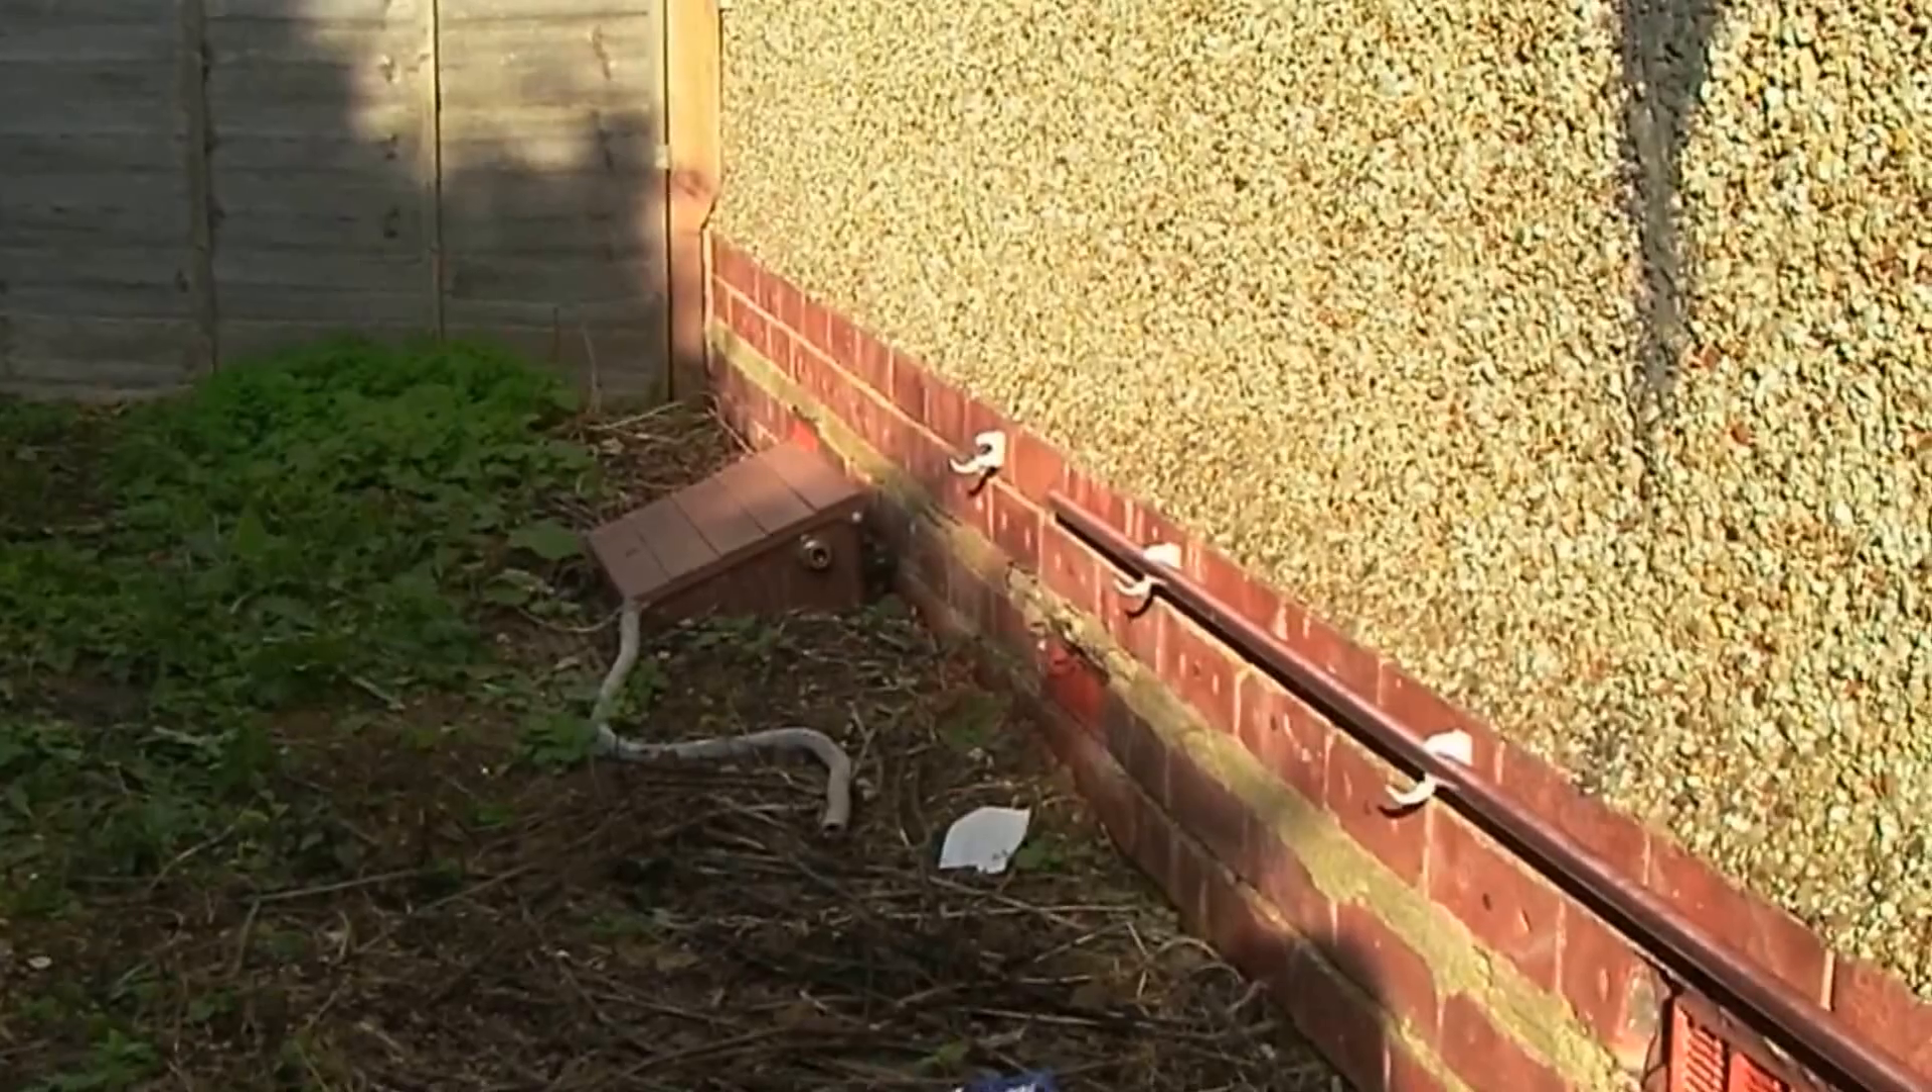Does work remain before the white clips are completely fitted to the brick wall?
No.